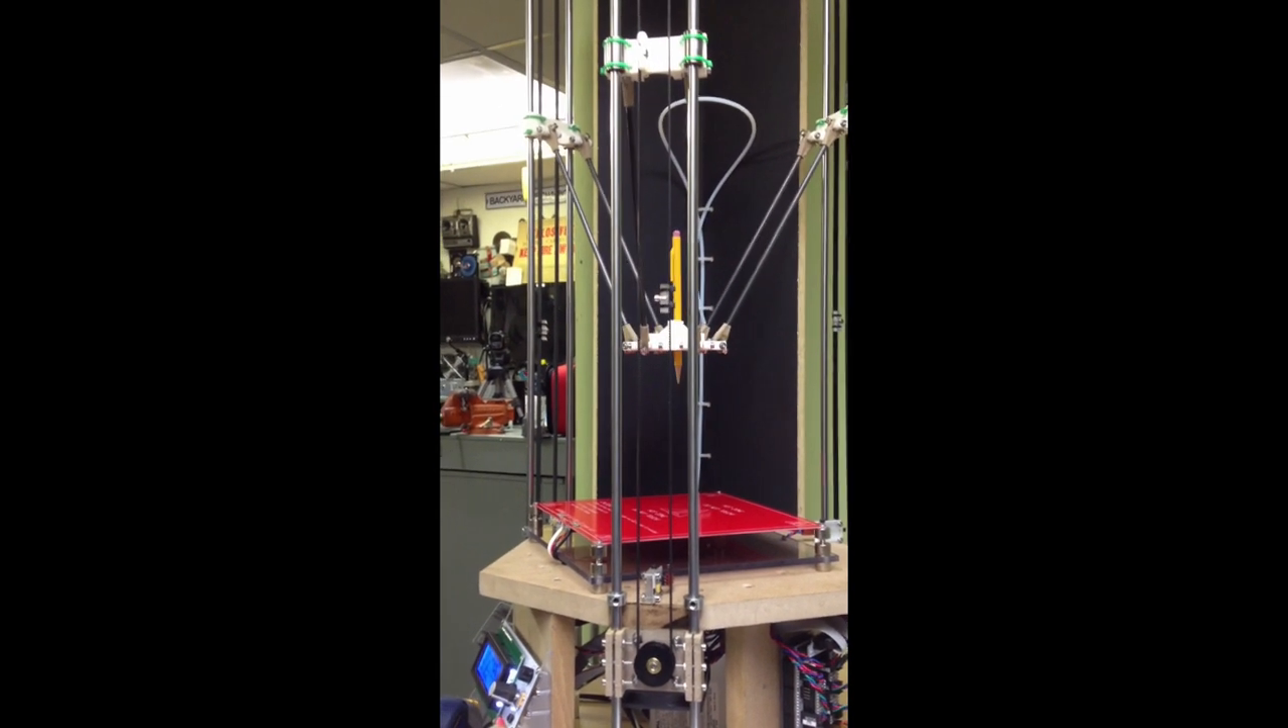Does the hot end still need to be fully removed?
No.